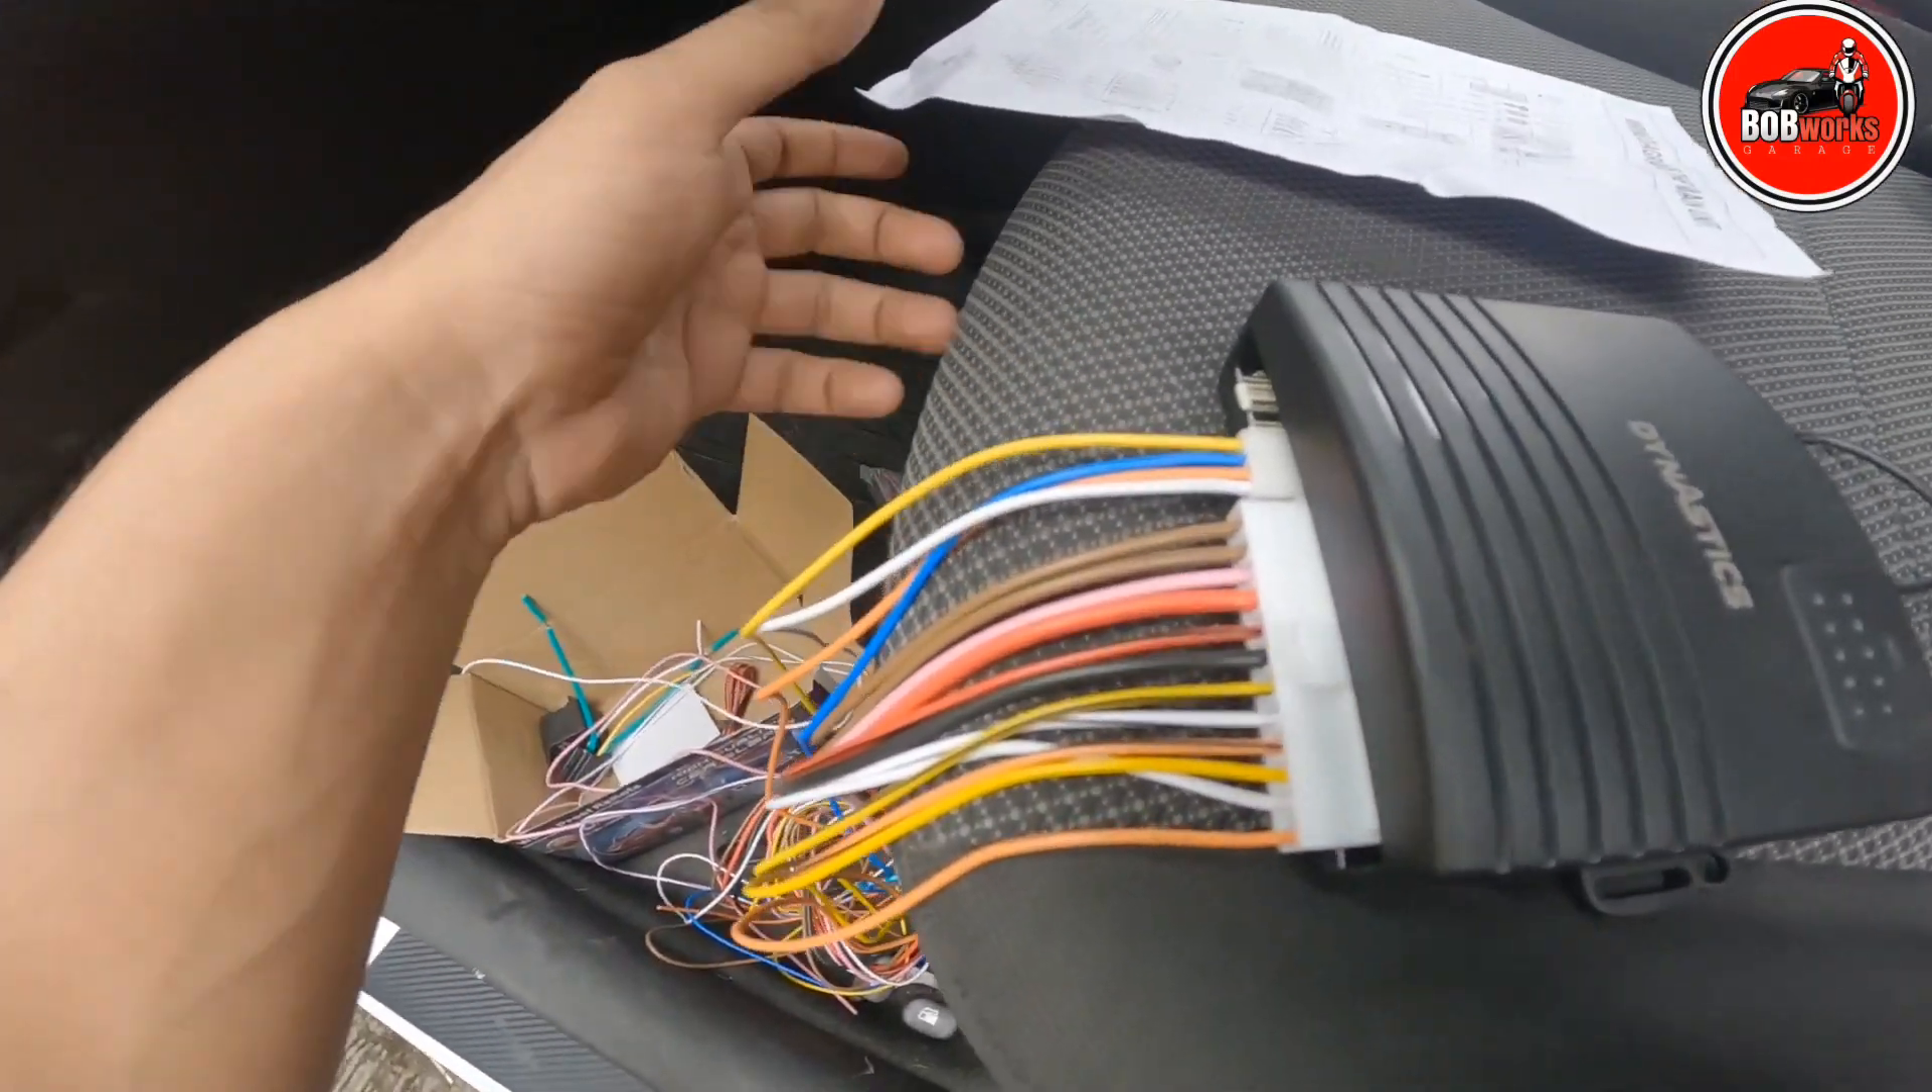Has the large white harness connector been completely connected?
Yes.